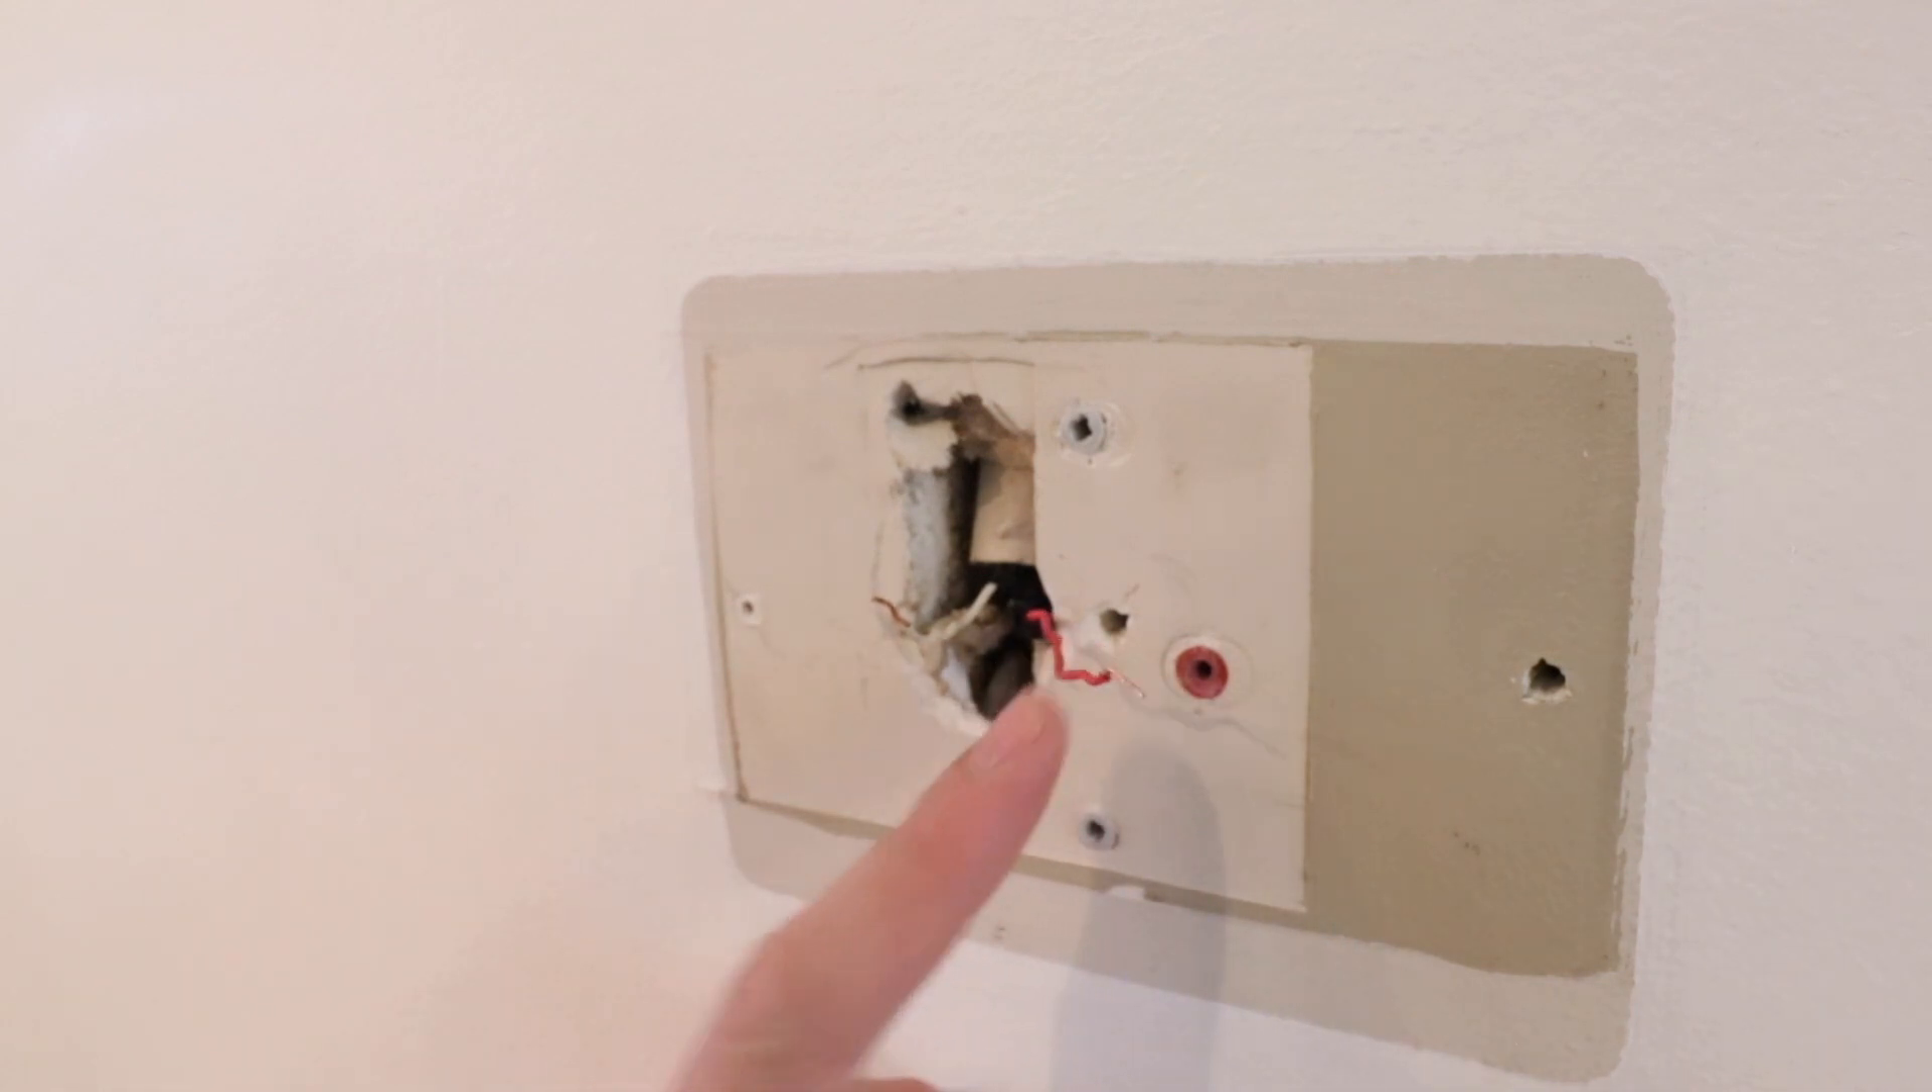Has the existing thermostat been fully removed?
Yes.